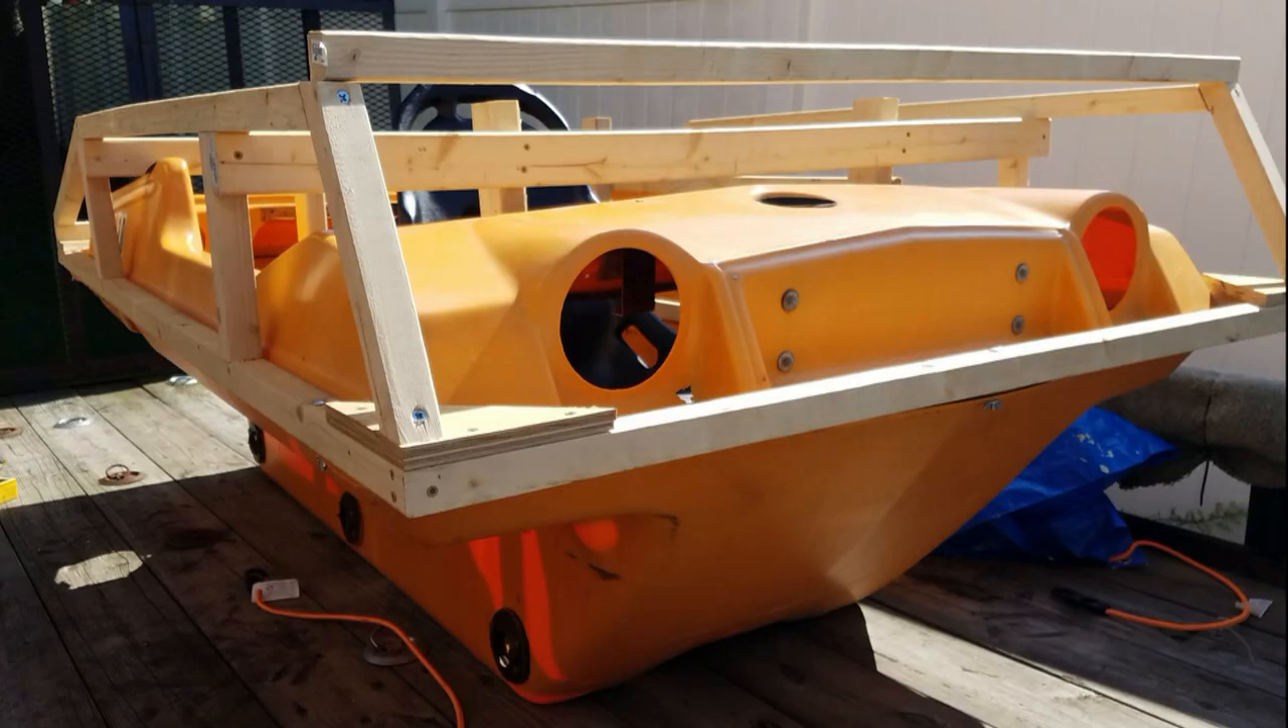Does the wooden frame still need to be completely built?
No.